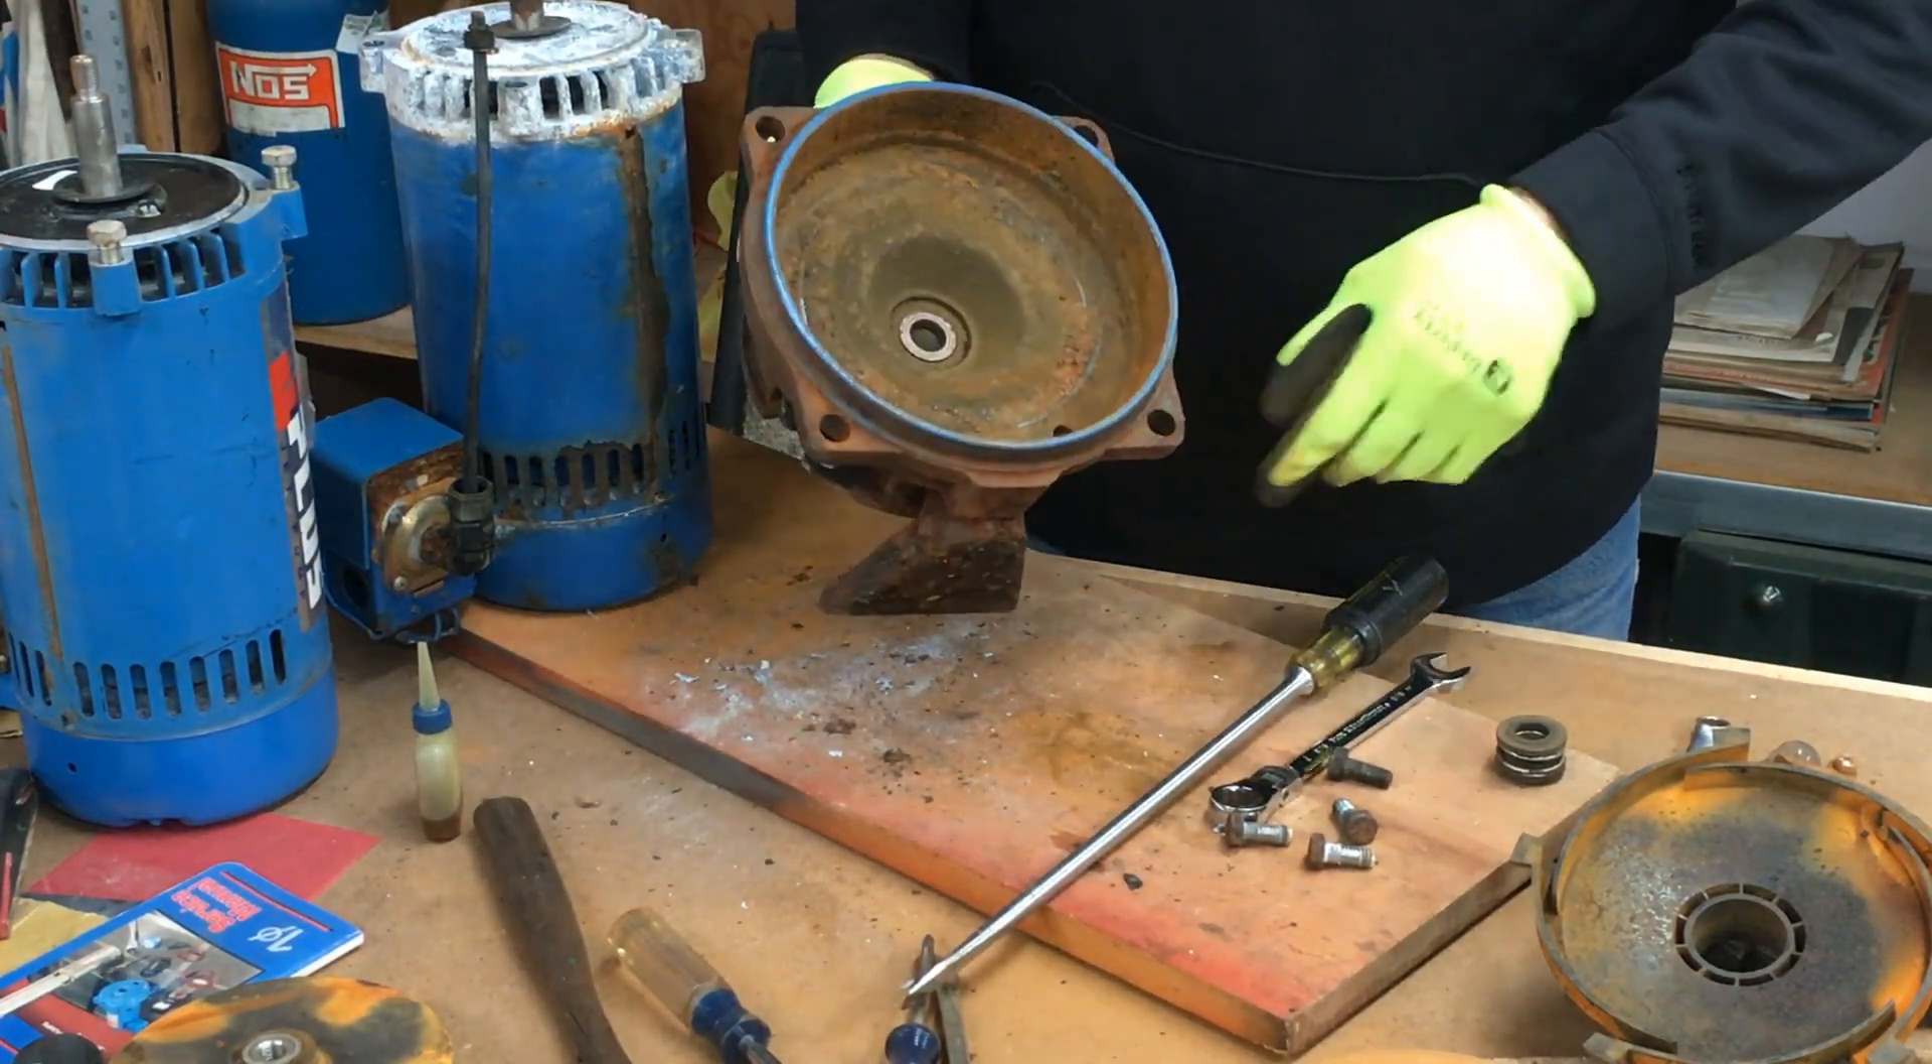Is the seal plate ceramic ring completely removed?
No.